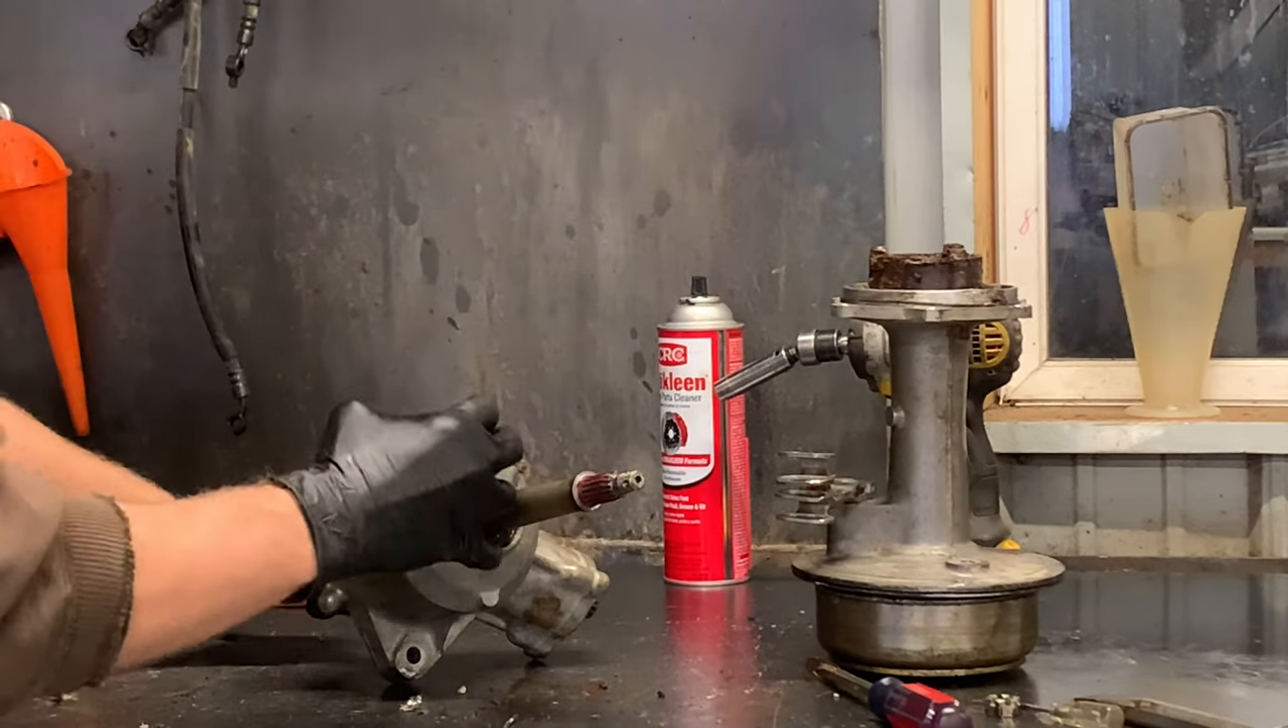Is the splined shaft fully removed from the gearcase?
No.